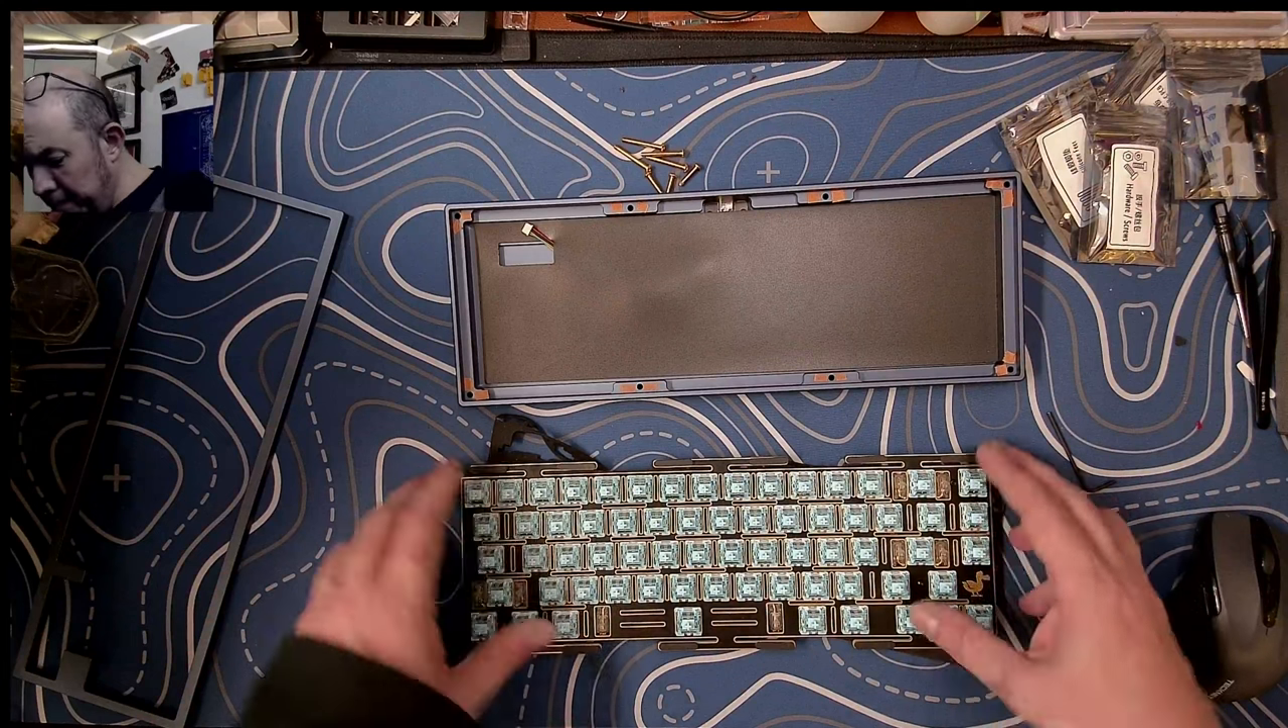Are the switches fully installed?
Yes.